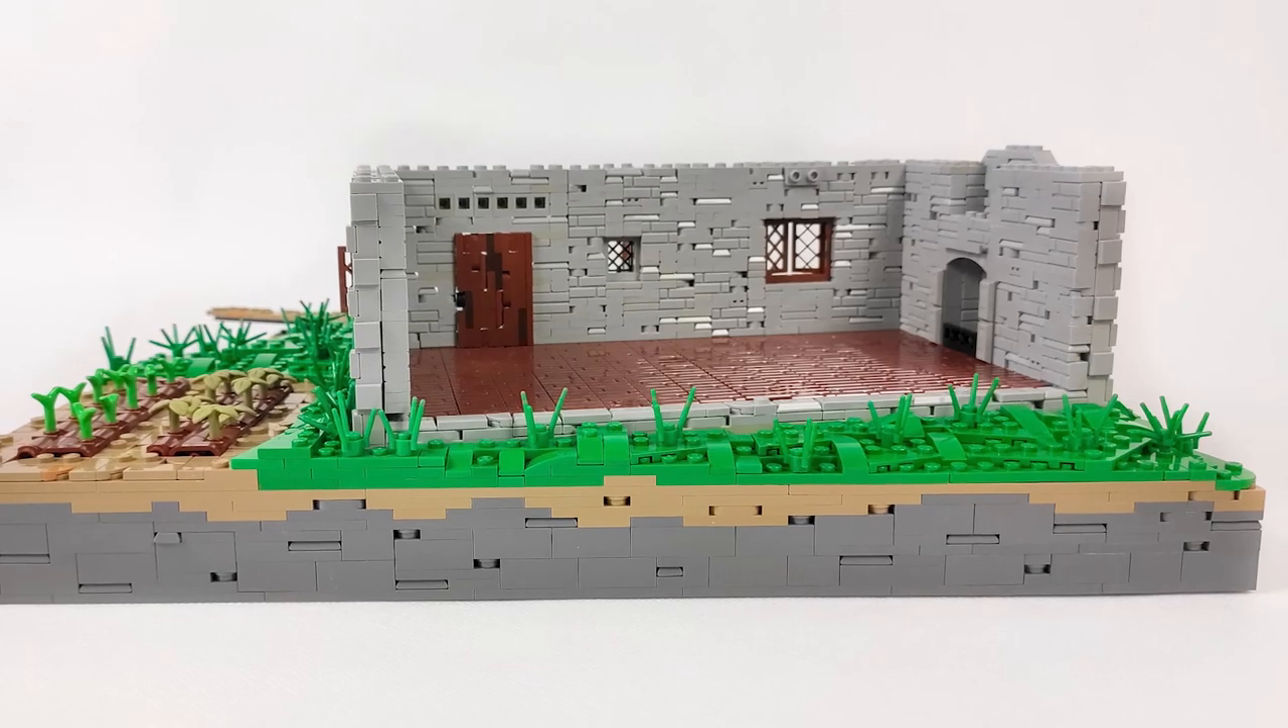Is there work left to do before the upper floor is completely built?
Yes.